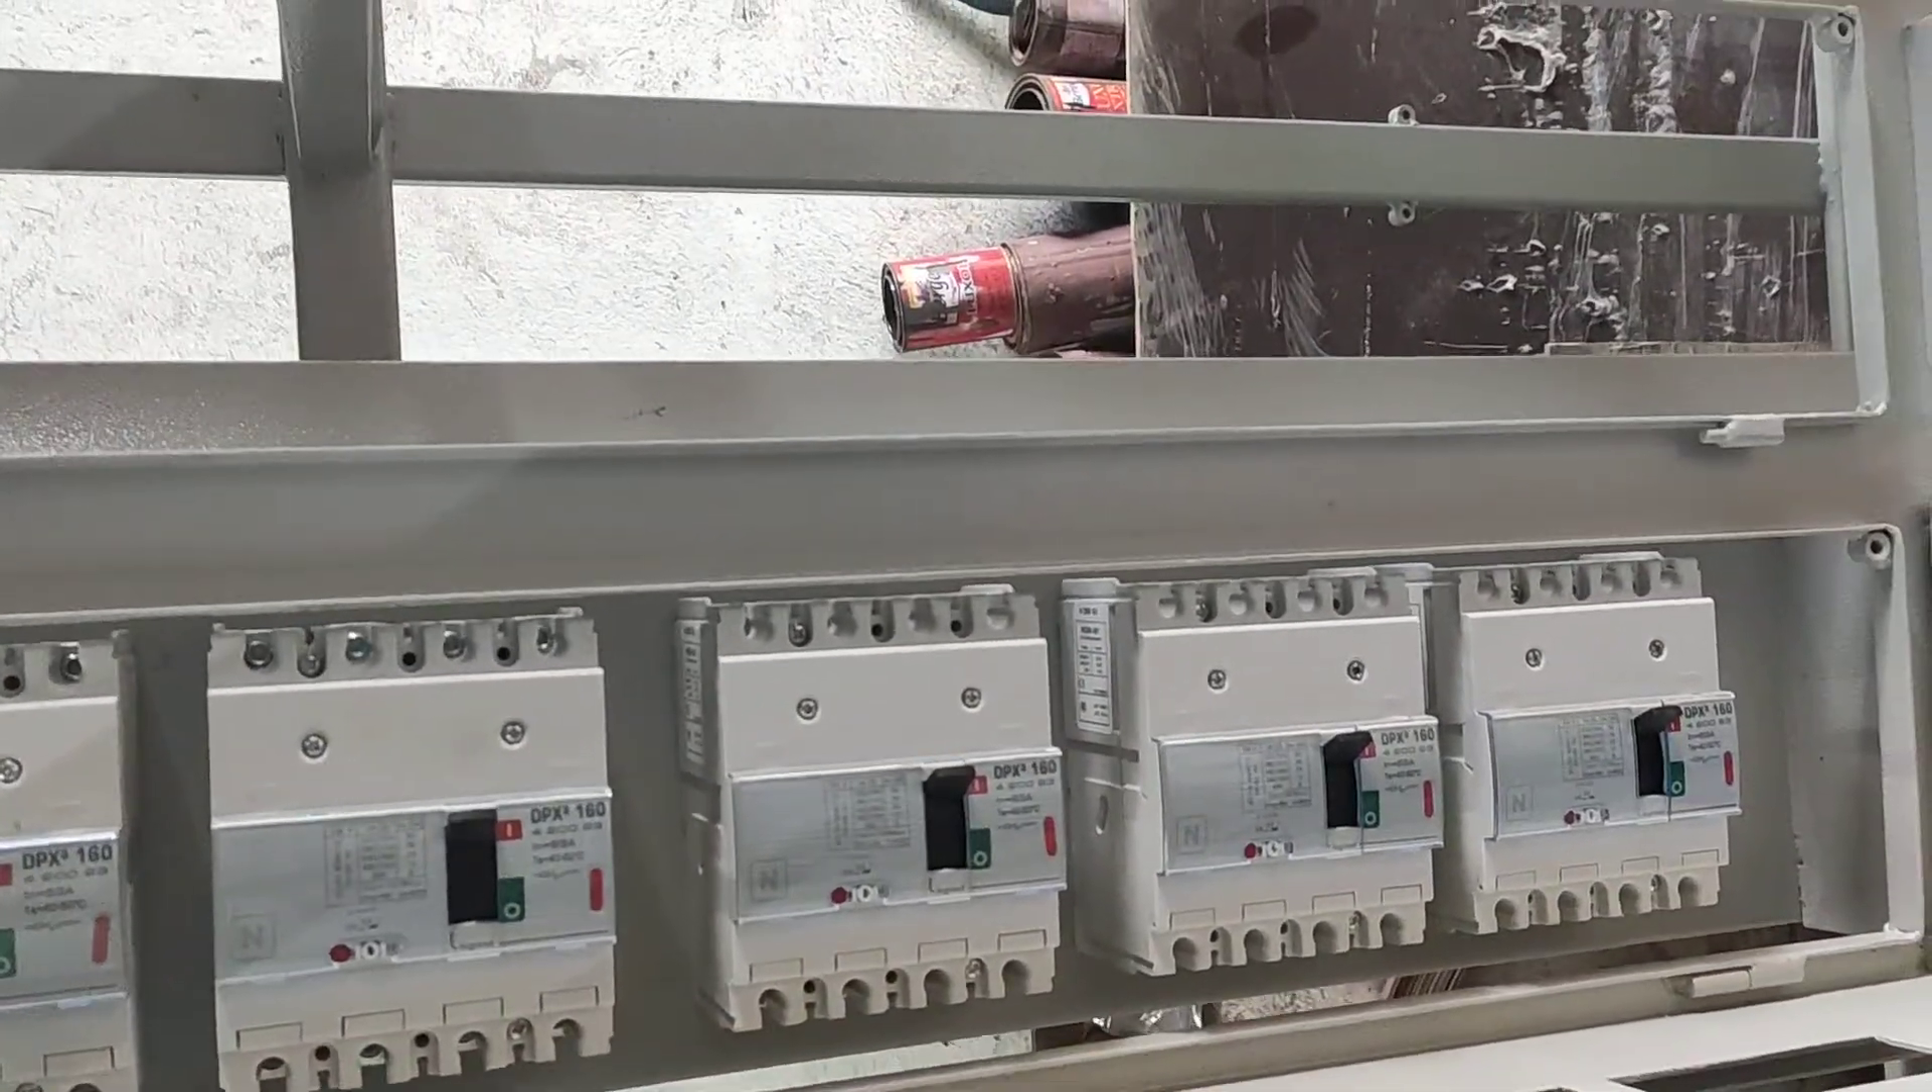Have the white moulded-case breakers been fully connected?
No.